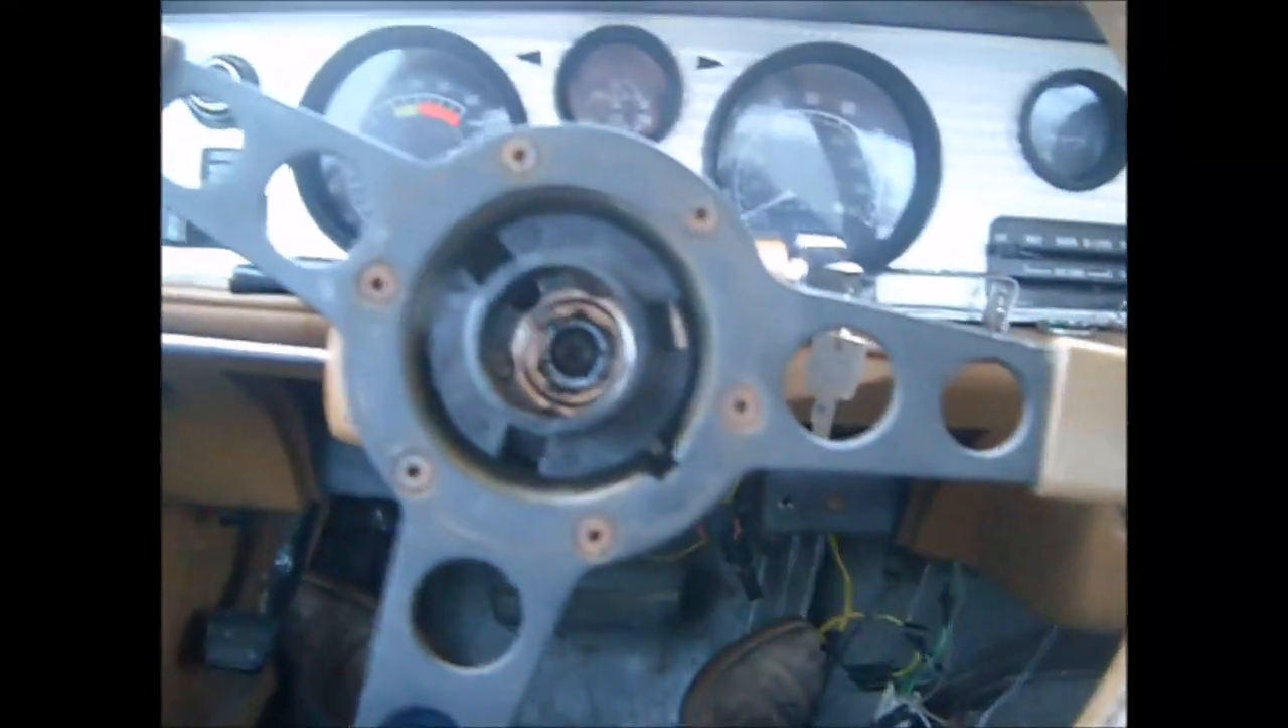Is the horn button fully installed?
No.